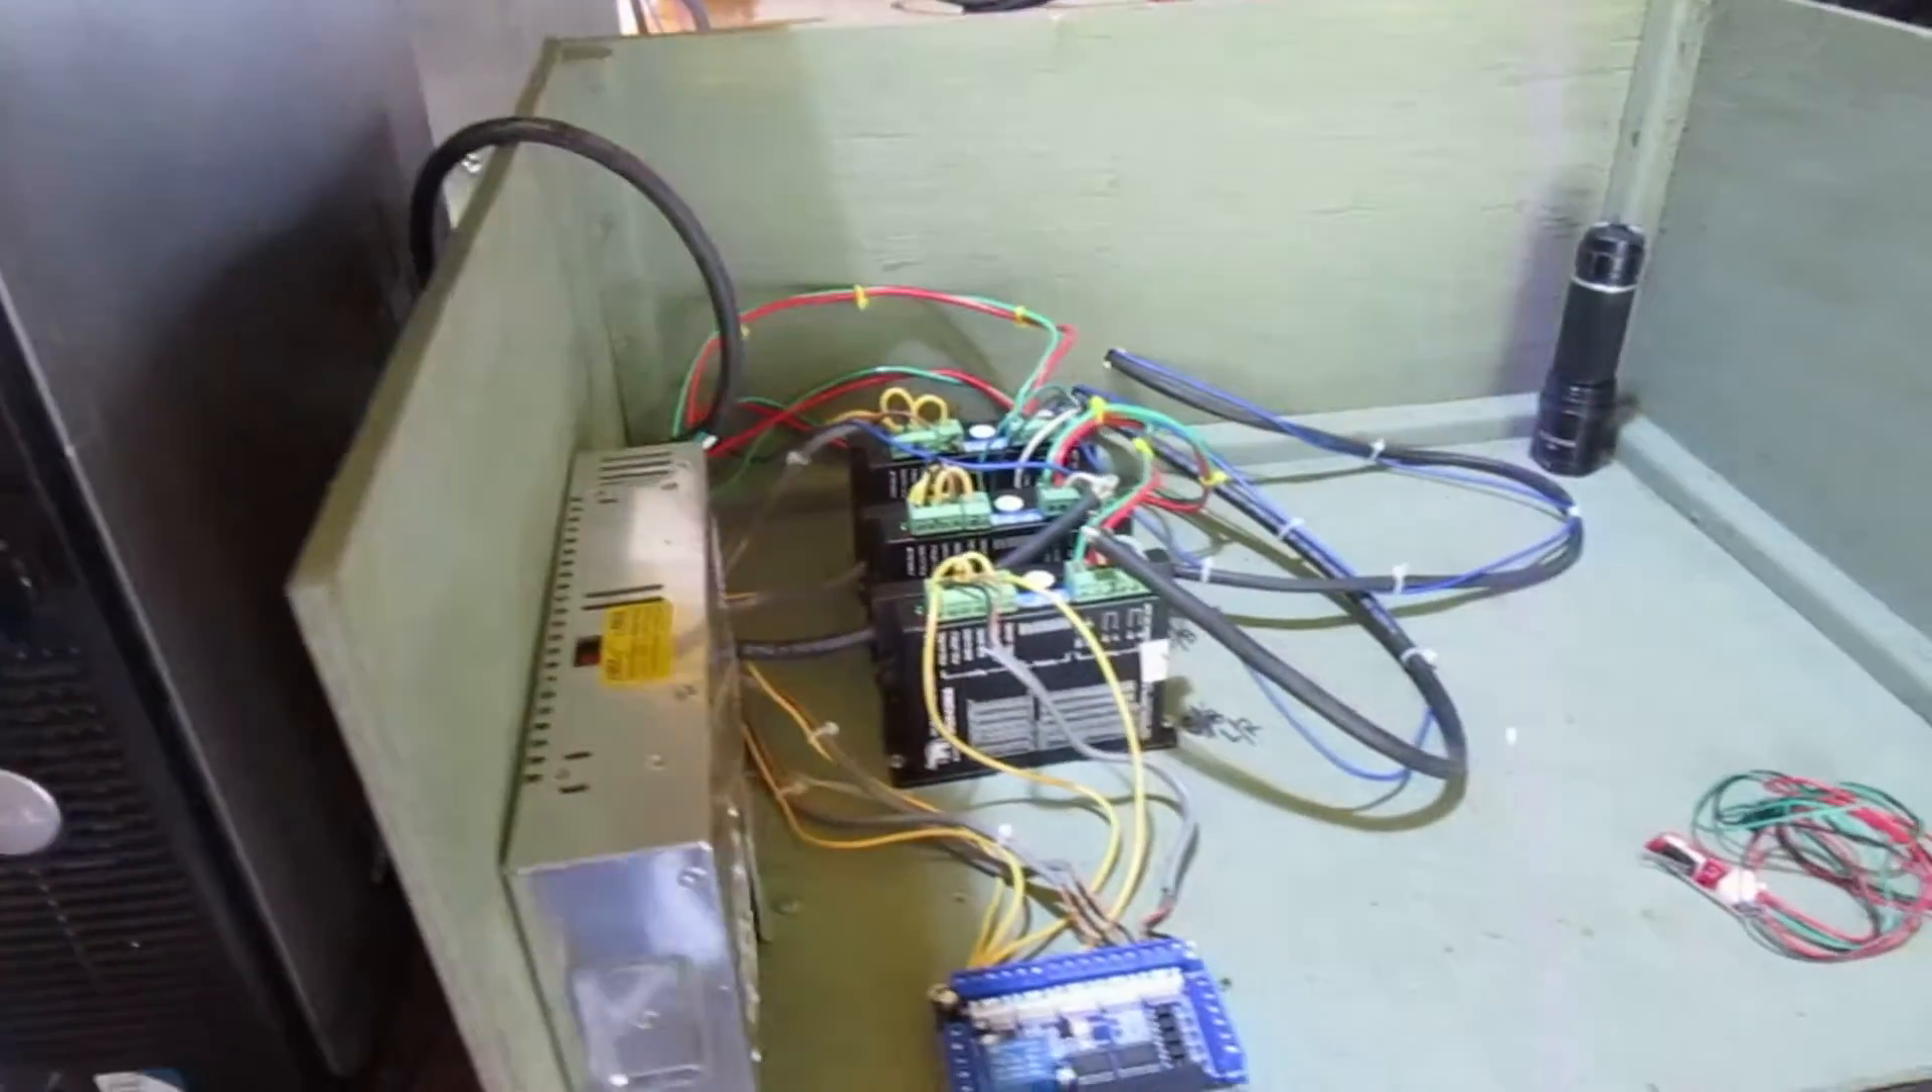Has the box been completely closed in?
No.